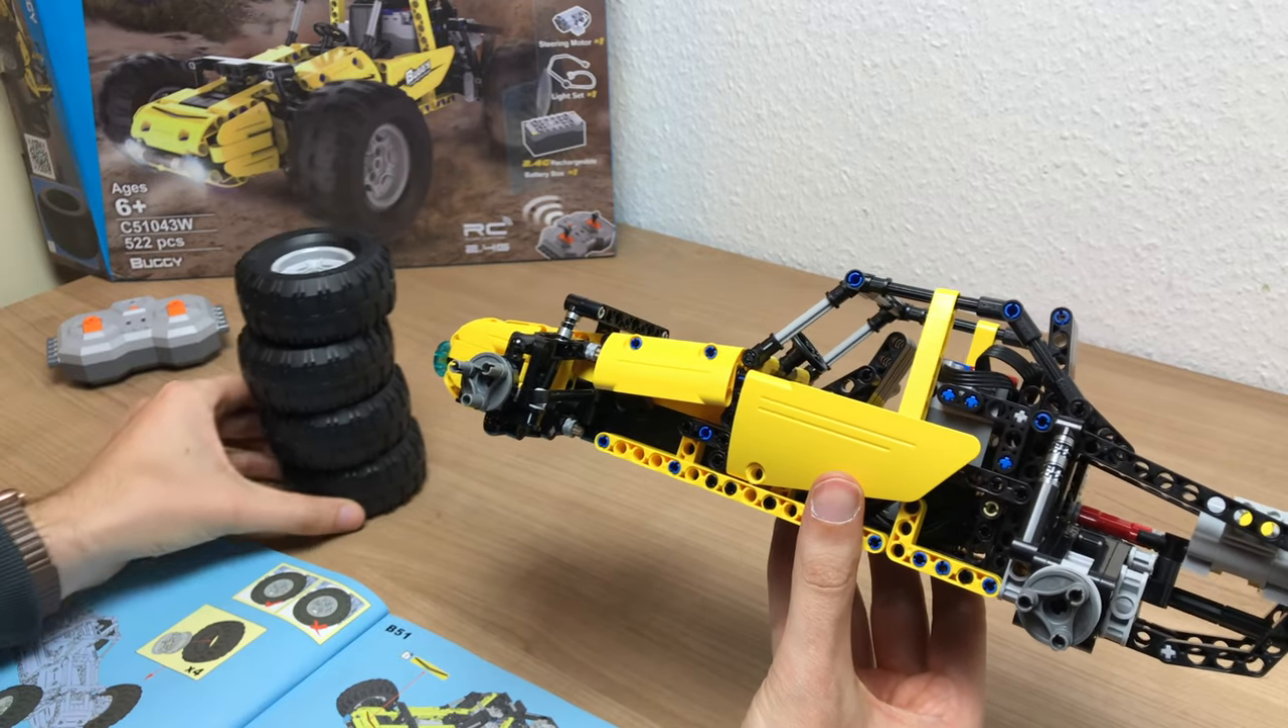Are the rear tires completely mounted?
No.